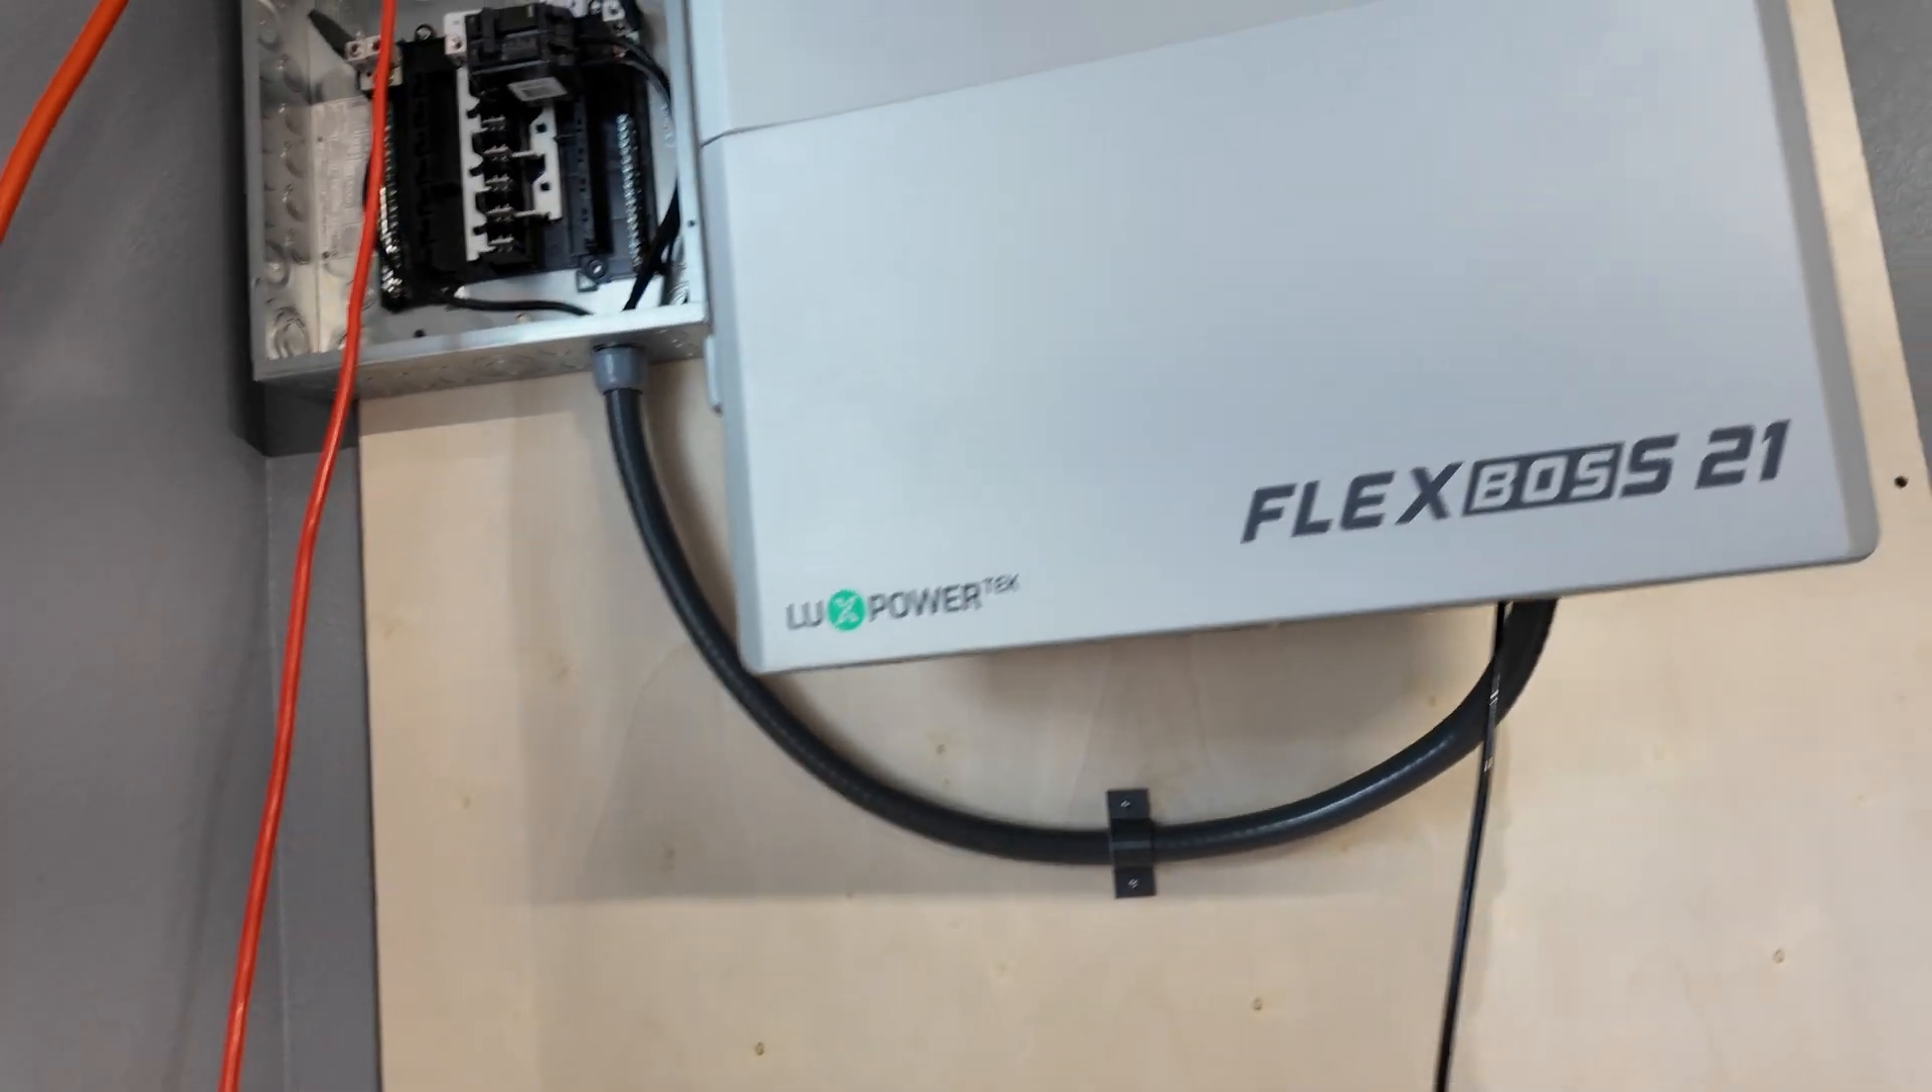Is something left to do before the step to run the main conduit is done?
No.